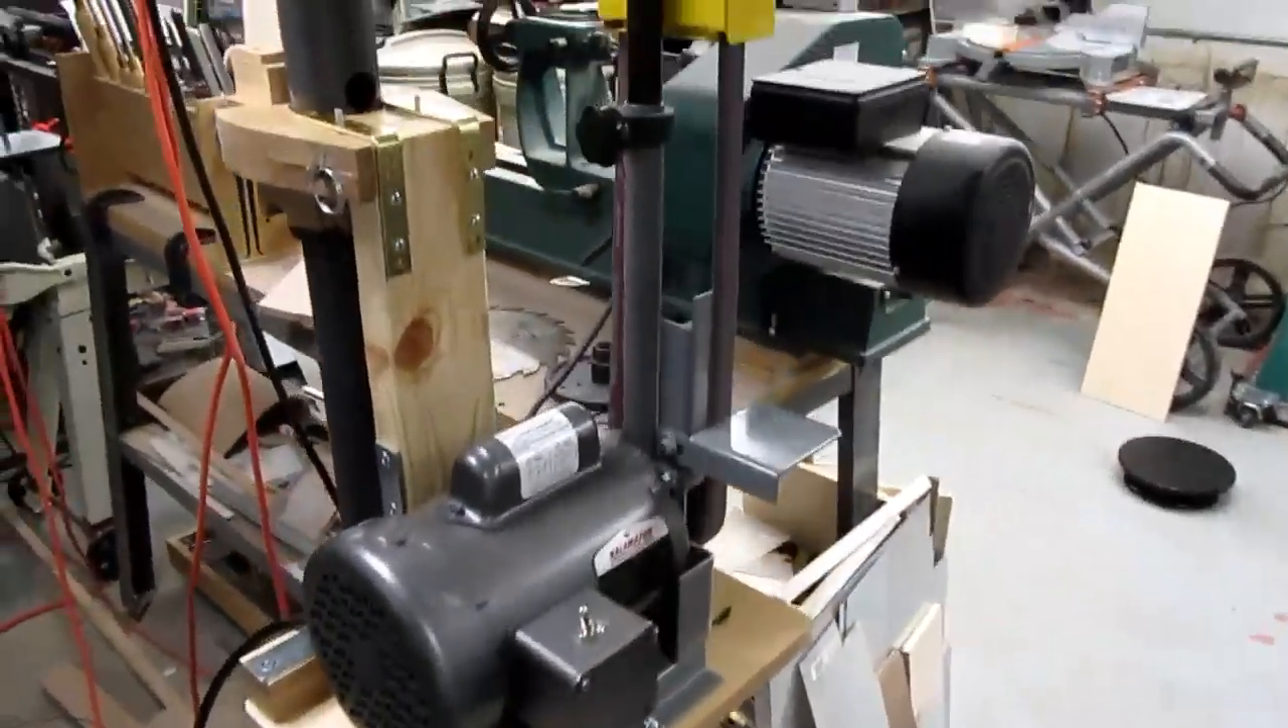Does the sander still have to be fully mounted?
No.